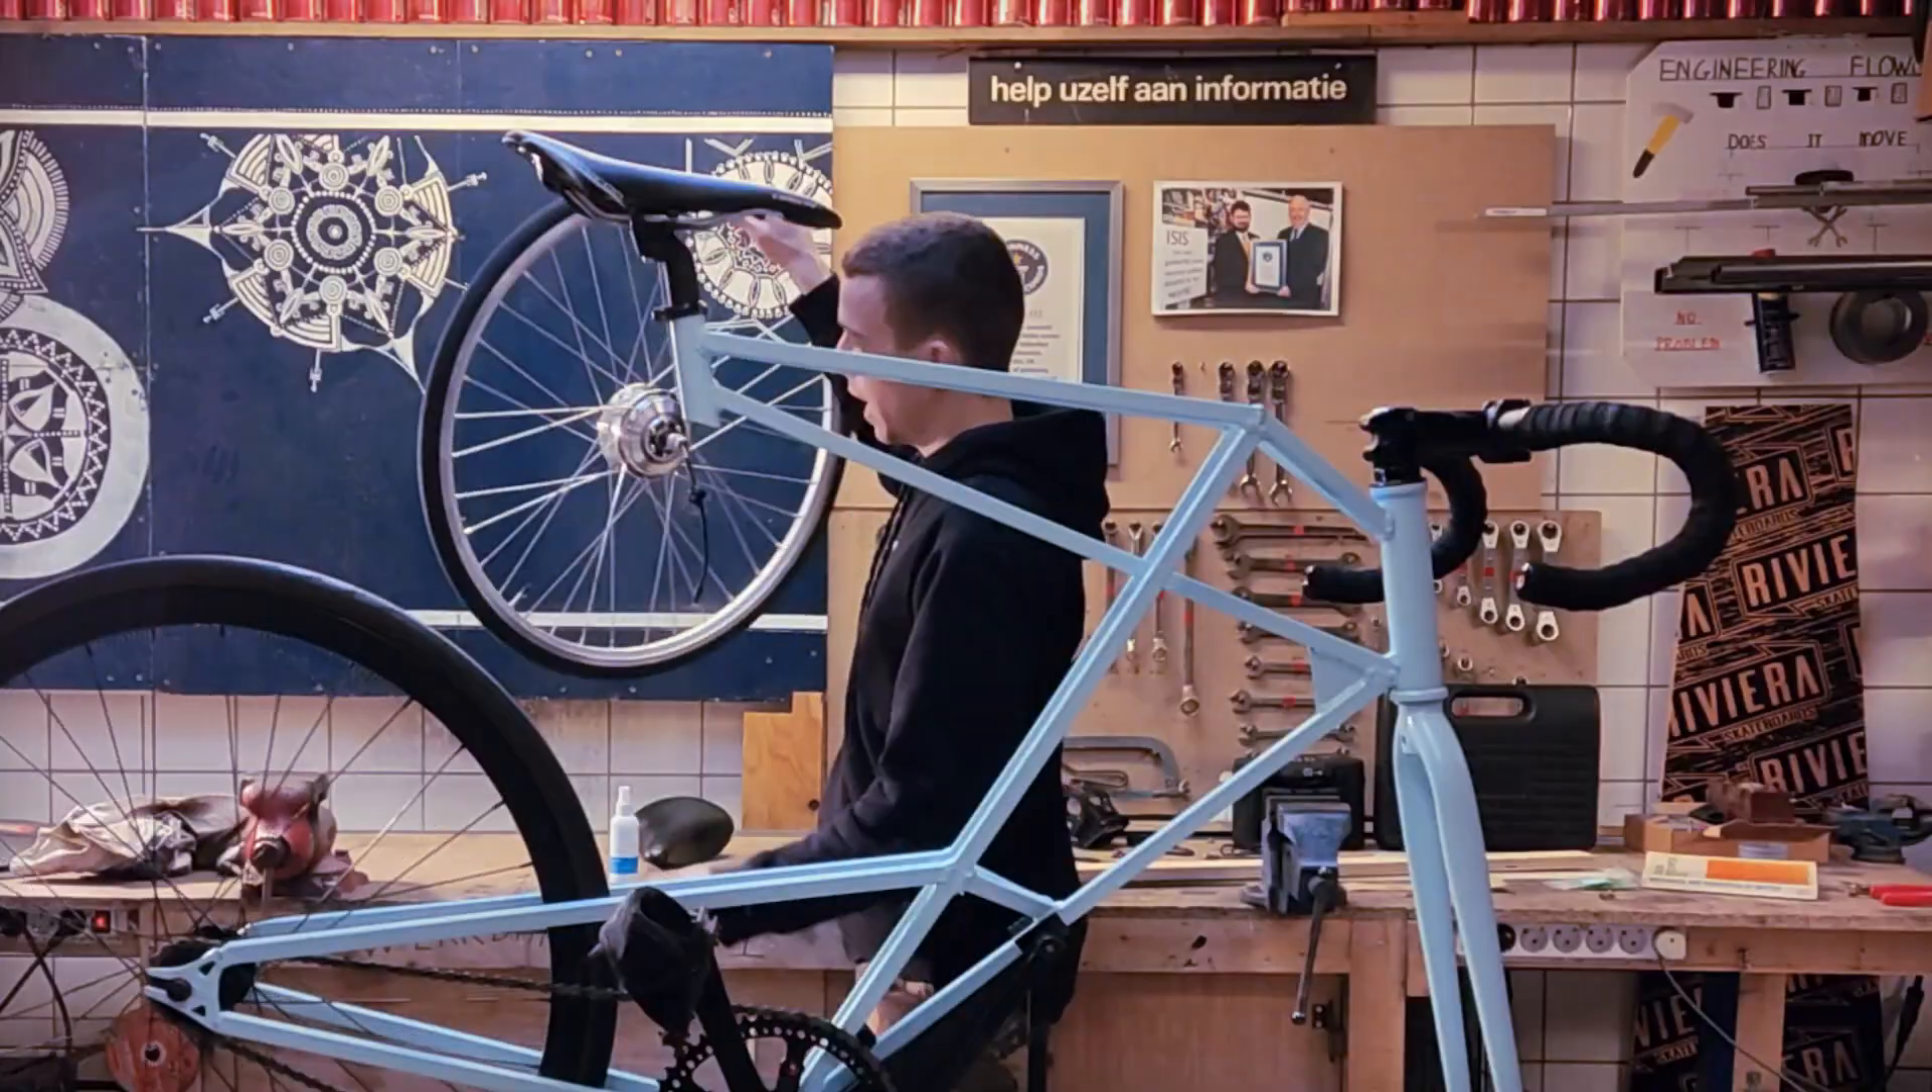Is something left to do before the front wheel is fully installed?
Yes.